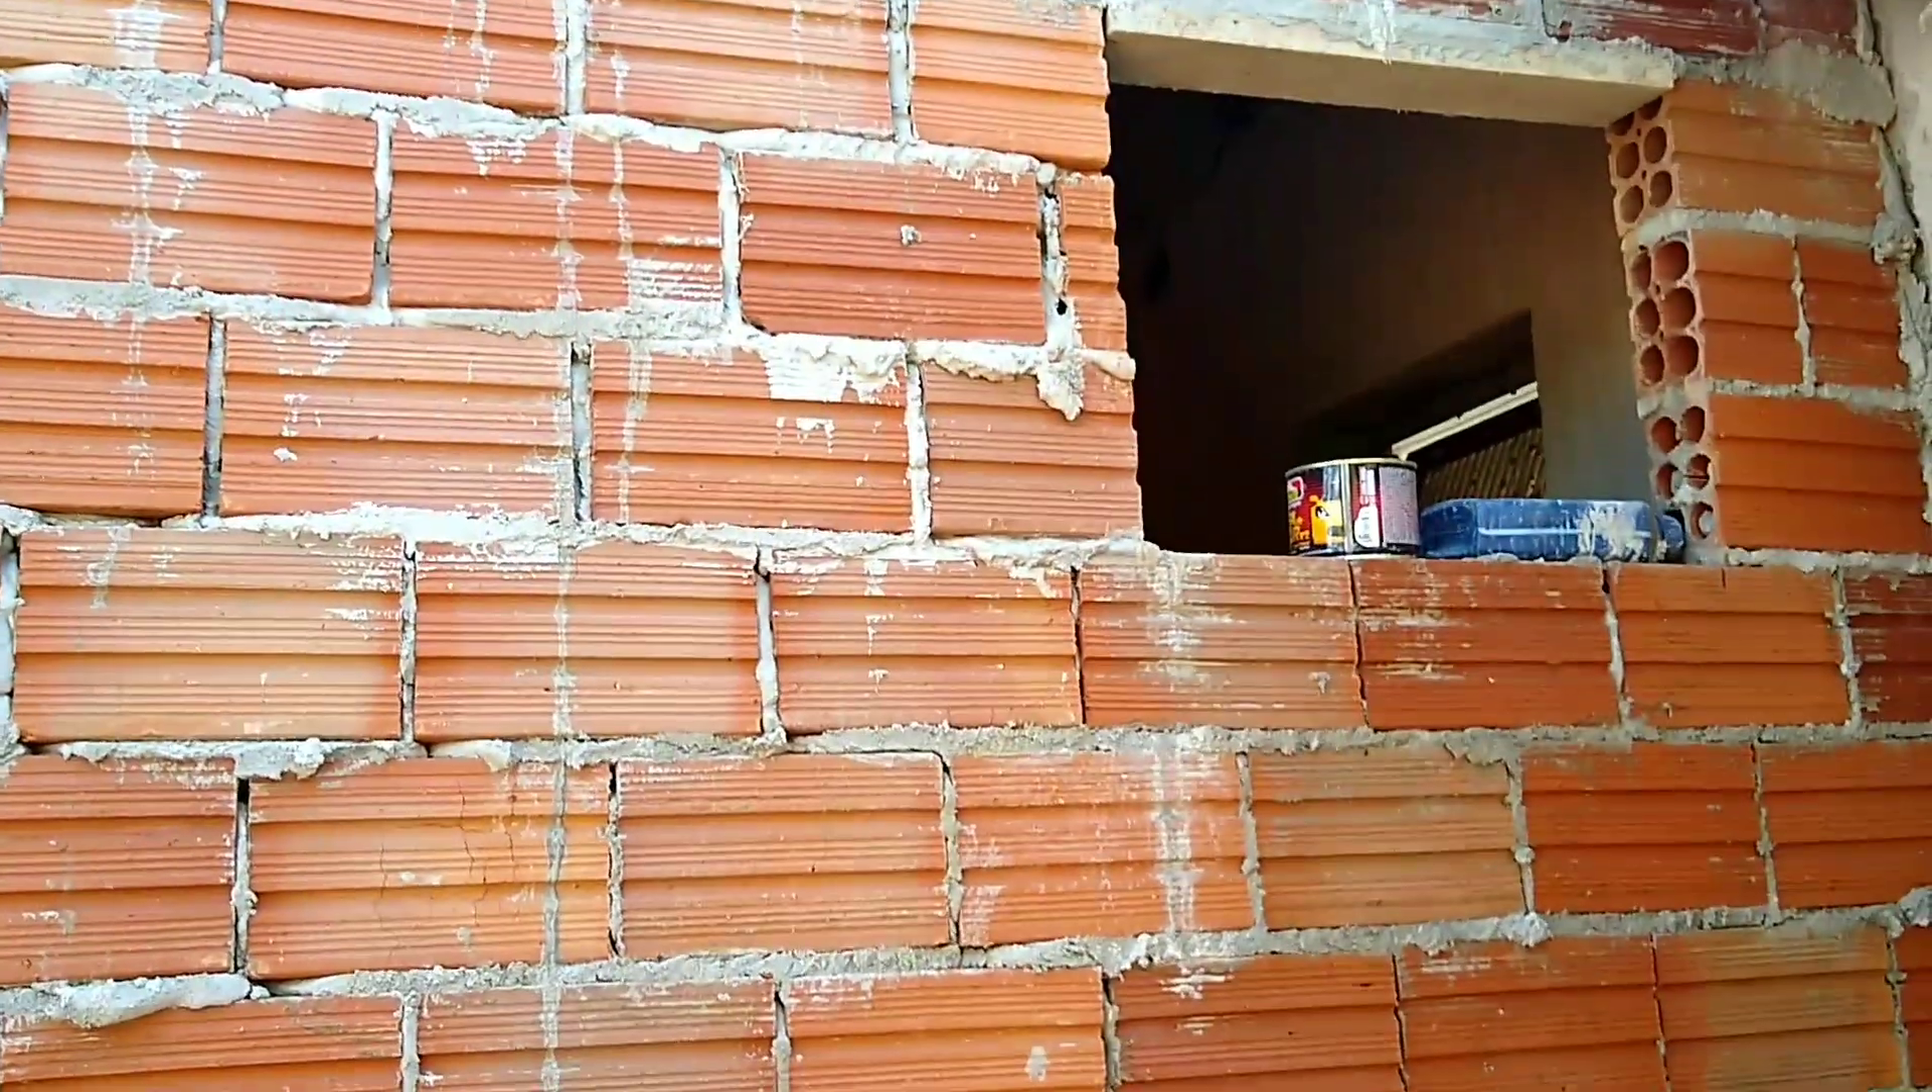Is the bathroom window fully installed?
No.